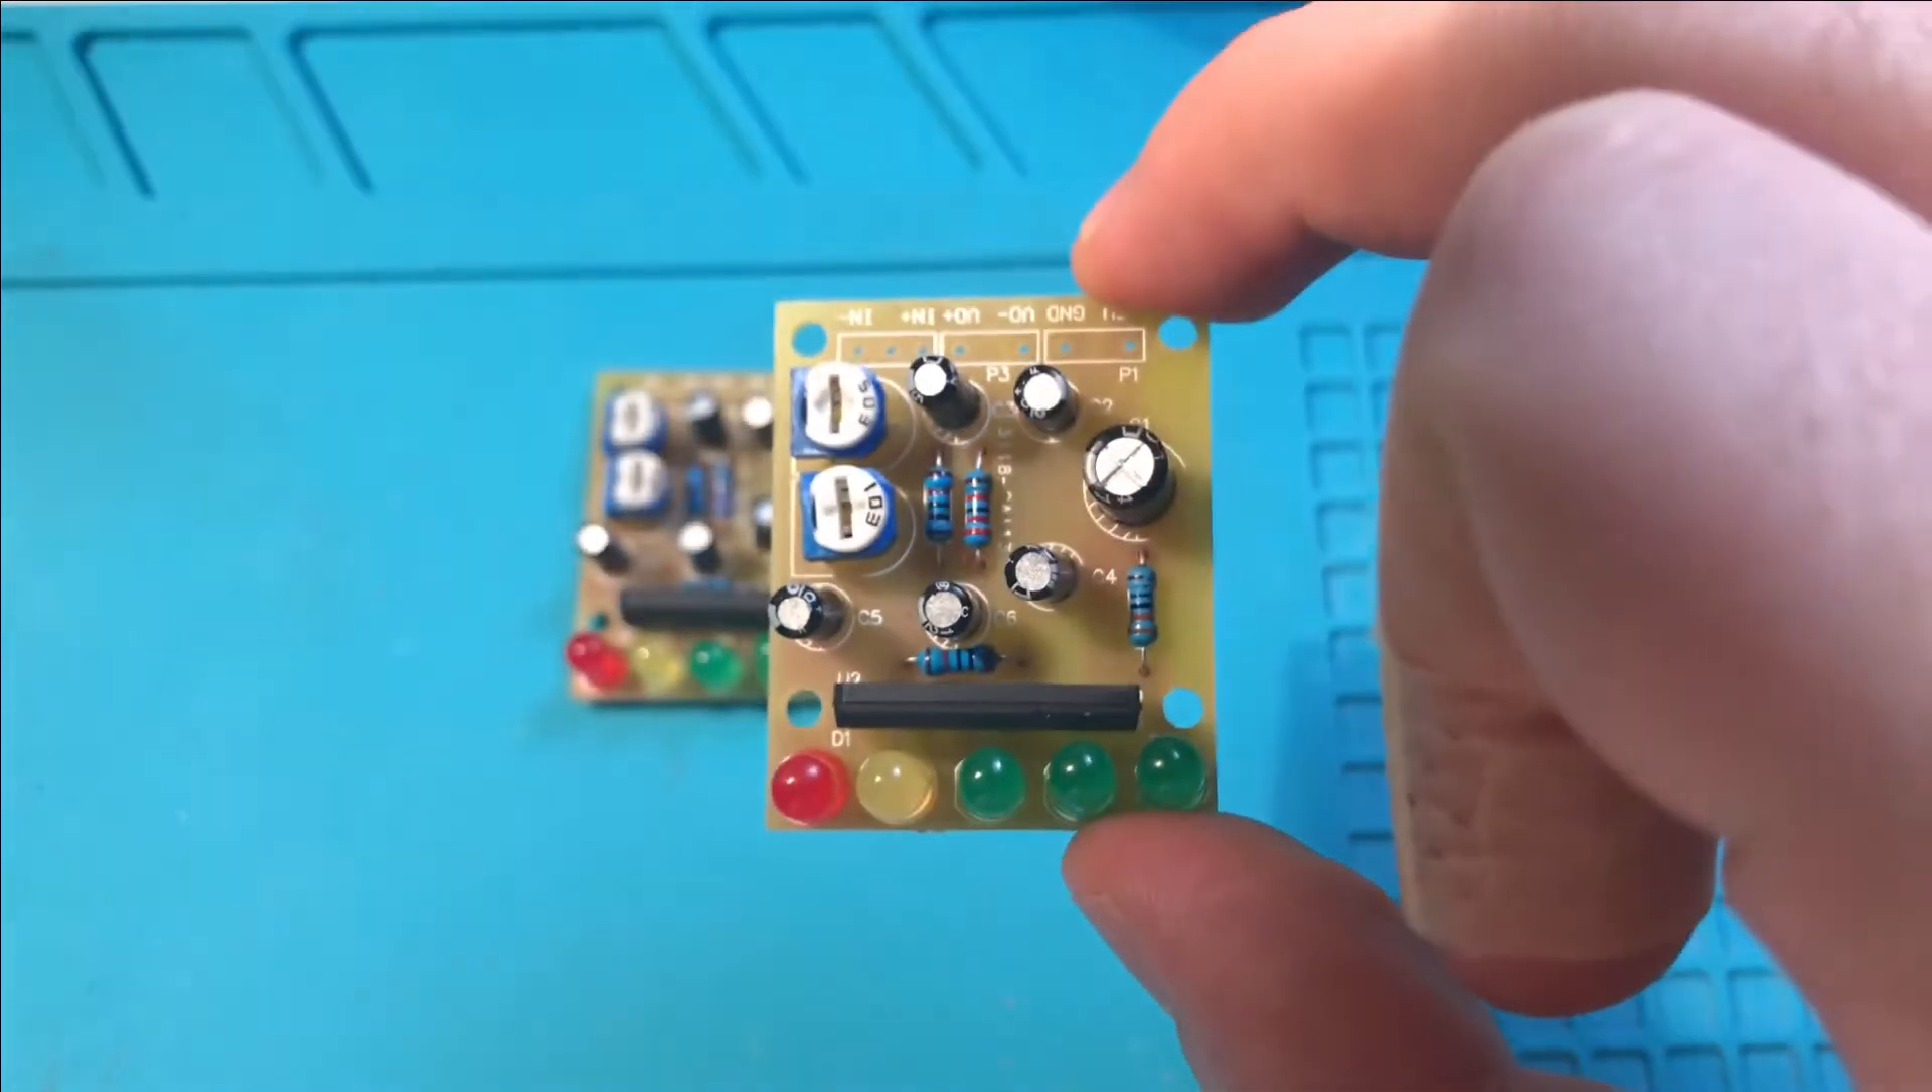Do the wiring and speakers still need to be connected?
Yes.